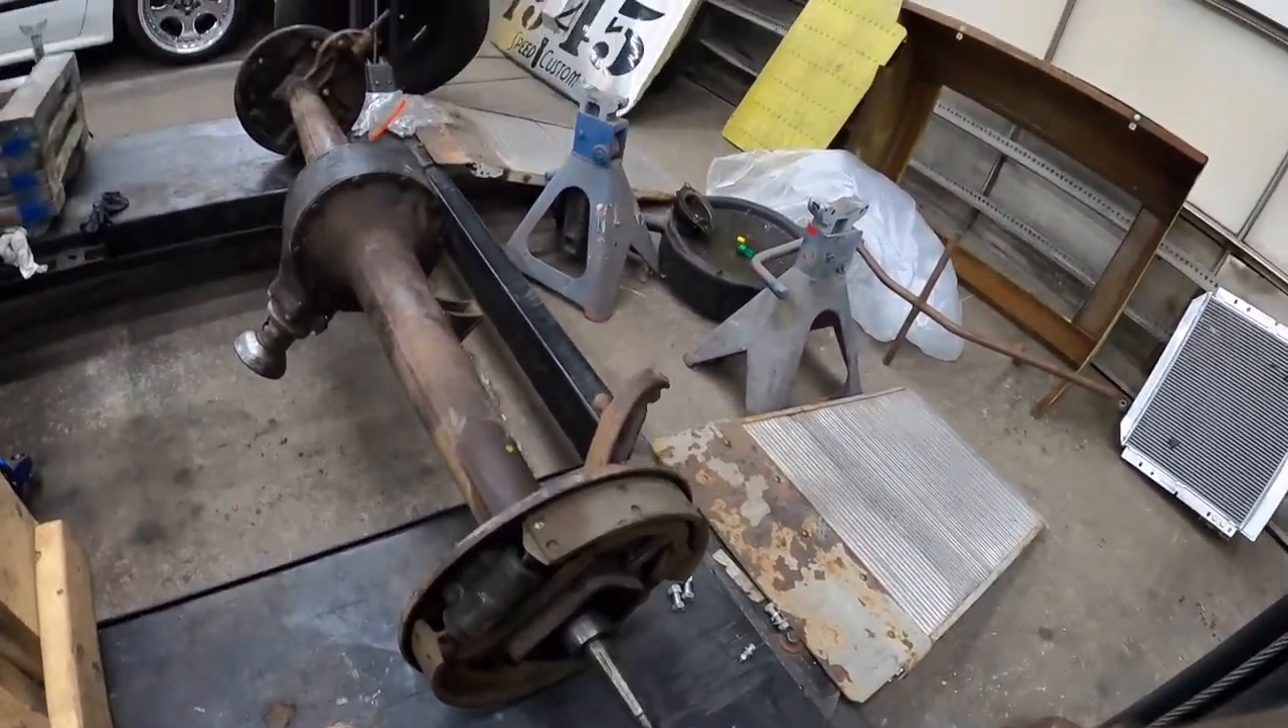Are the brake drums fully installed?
No.